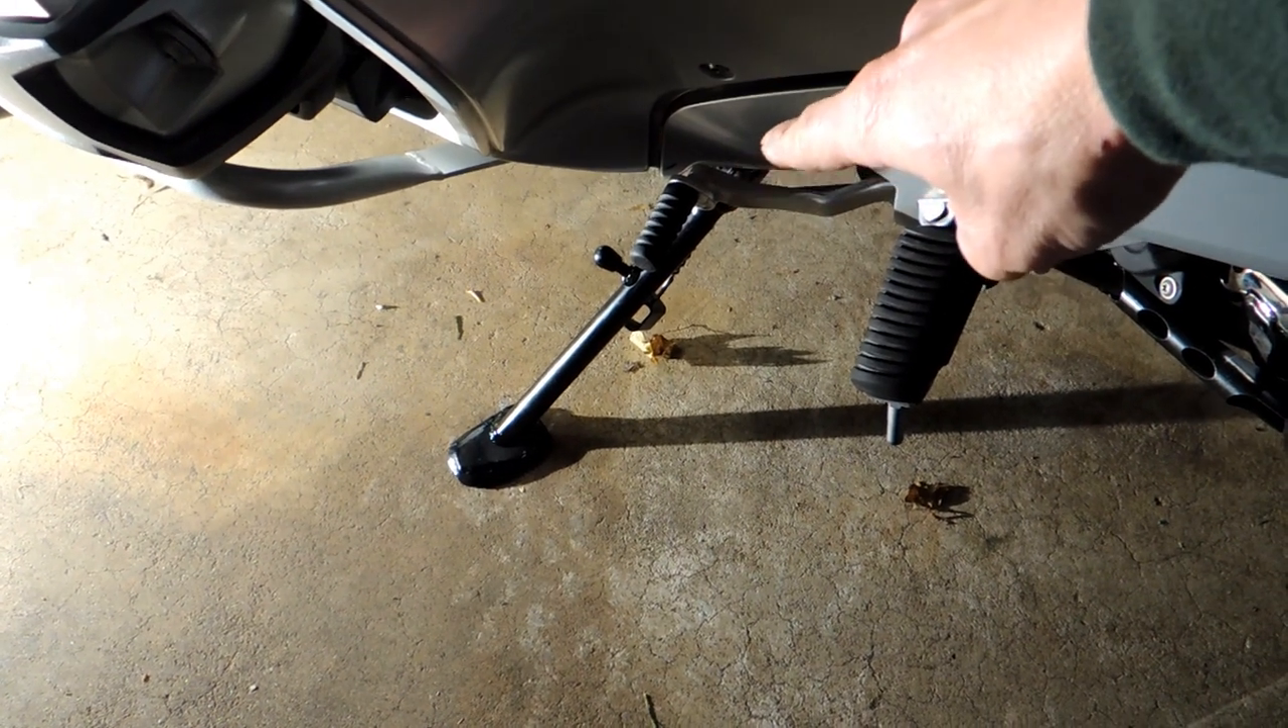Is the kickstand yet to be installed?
No.